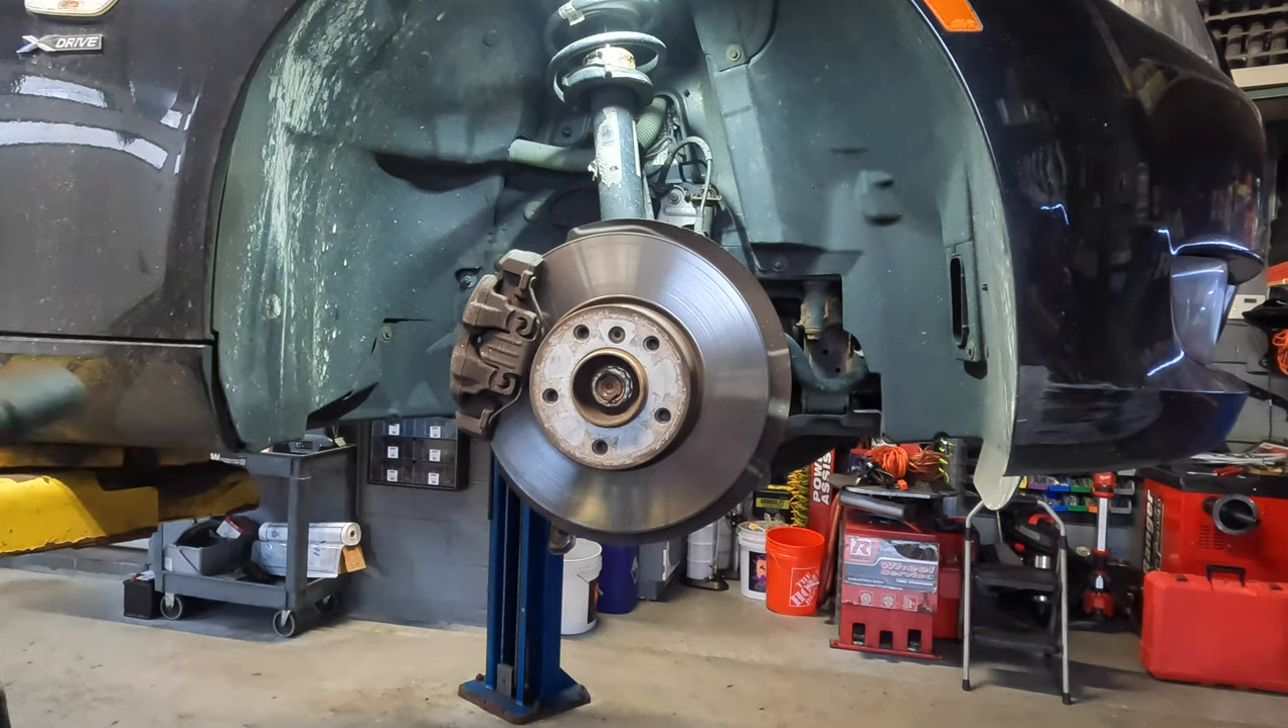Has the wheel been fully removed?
Yes.